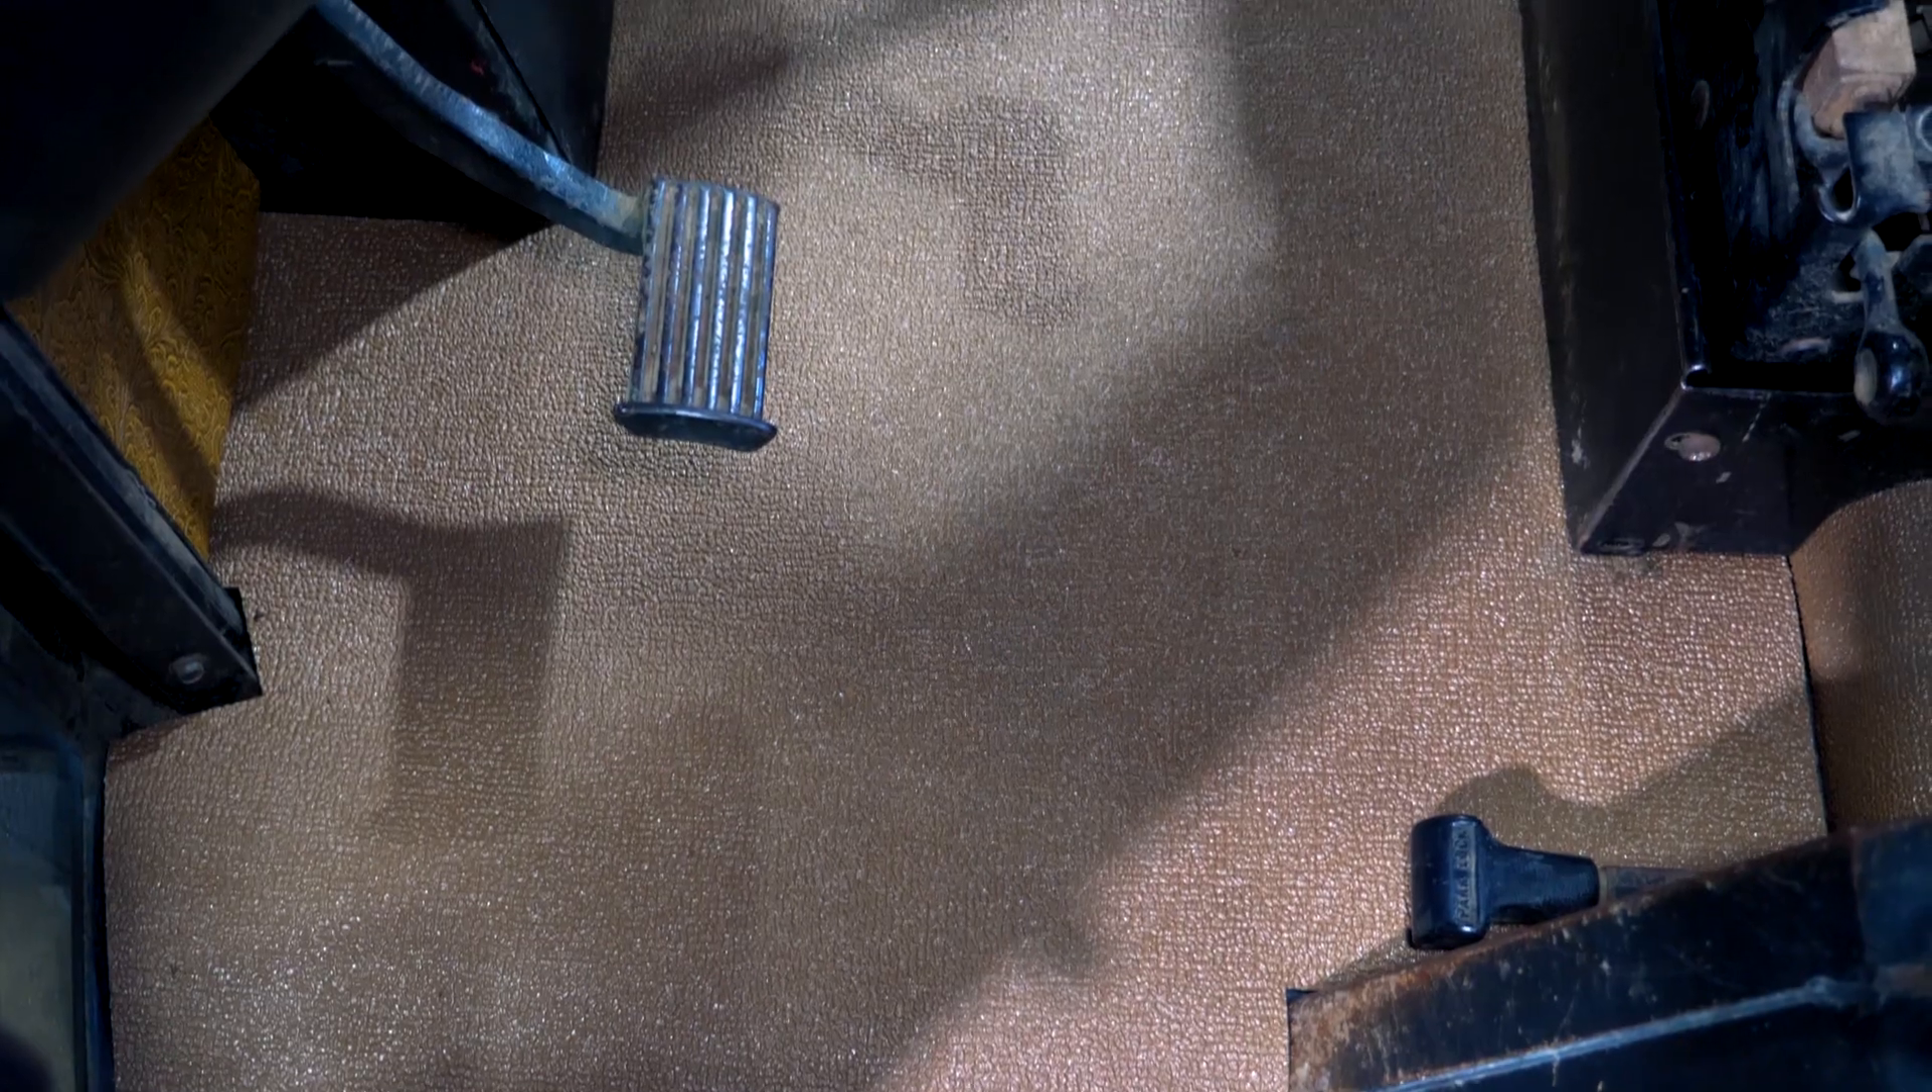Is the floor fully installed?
Yes.